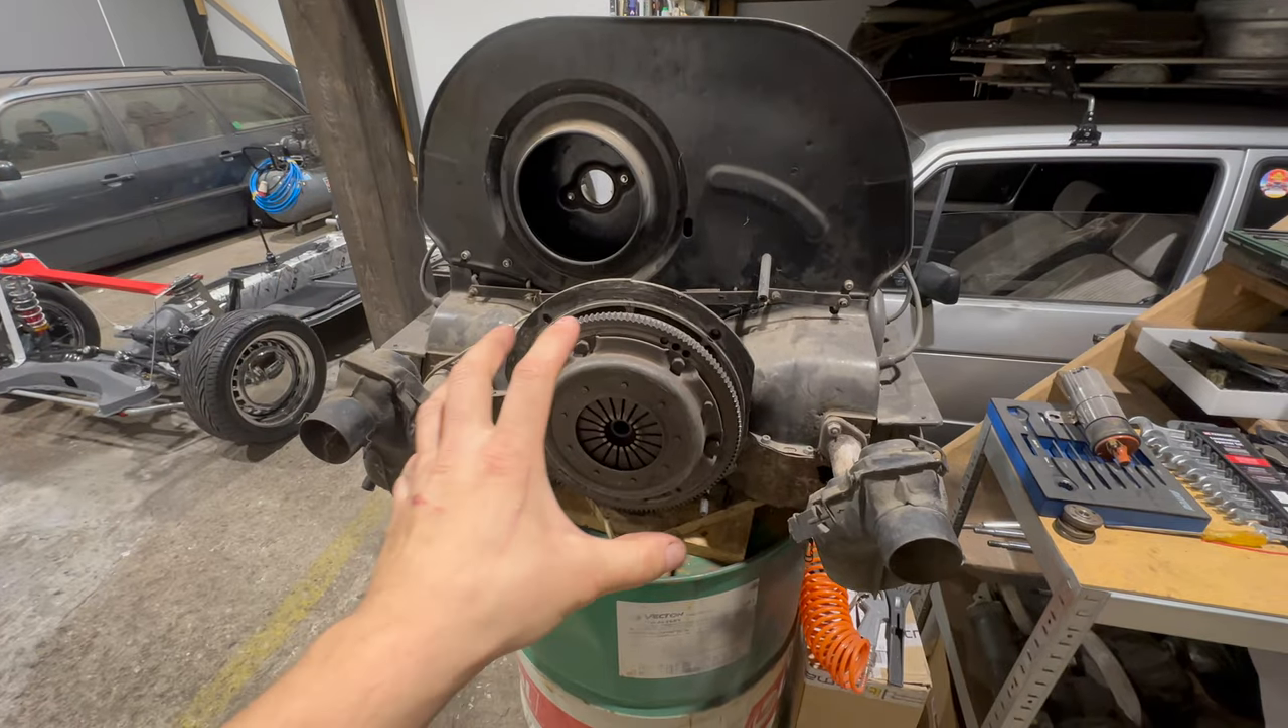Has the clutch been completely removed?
No.